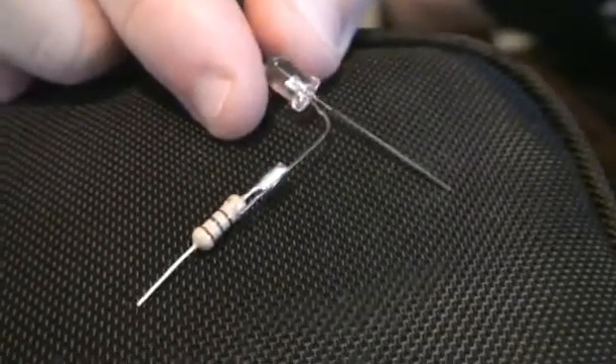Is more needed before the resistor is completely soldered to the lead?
No.